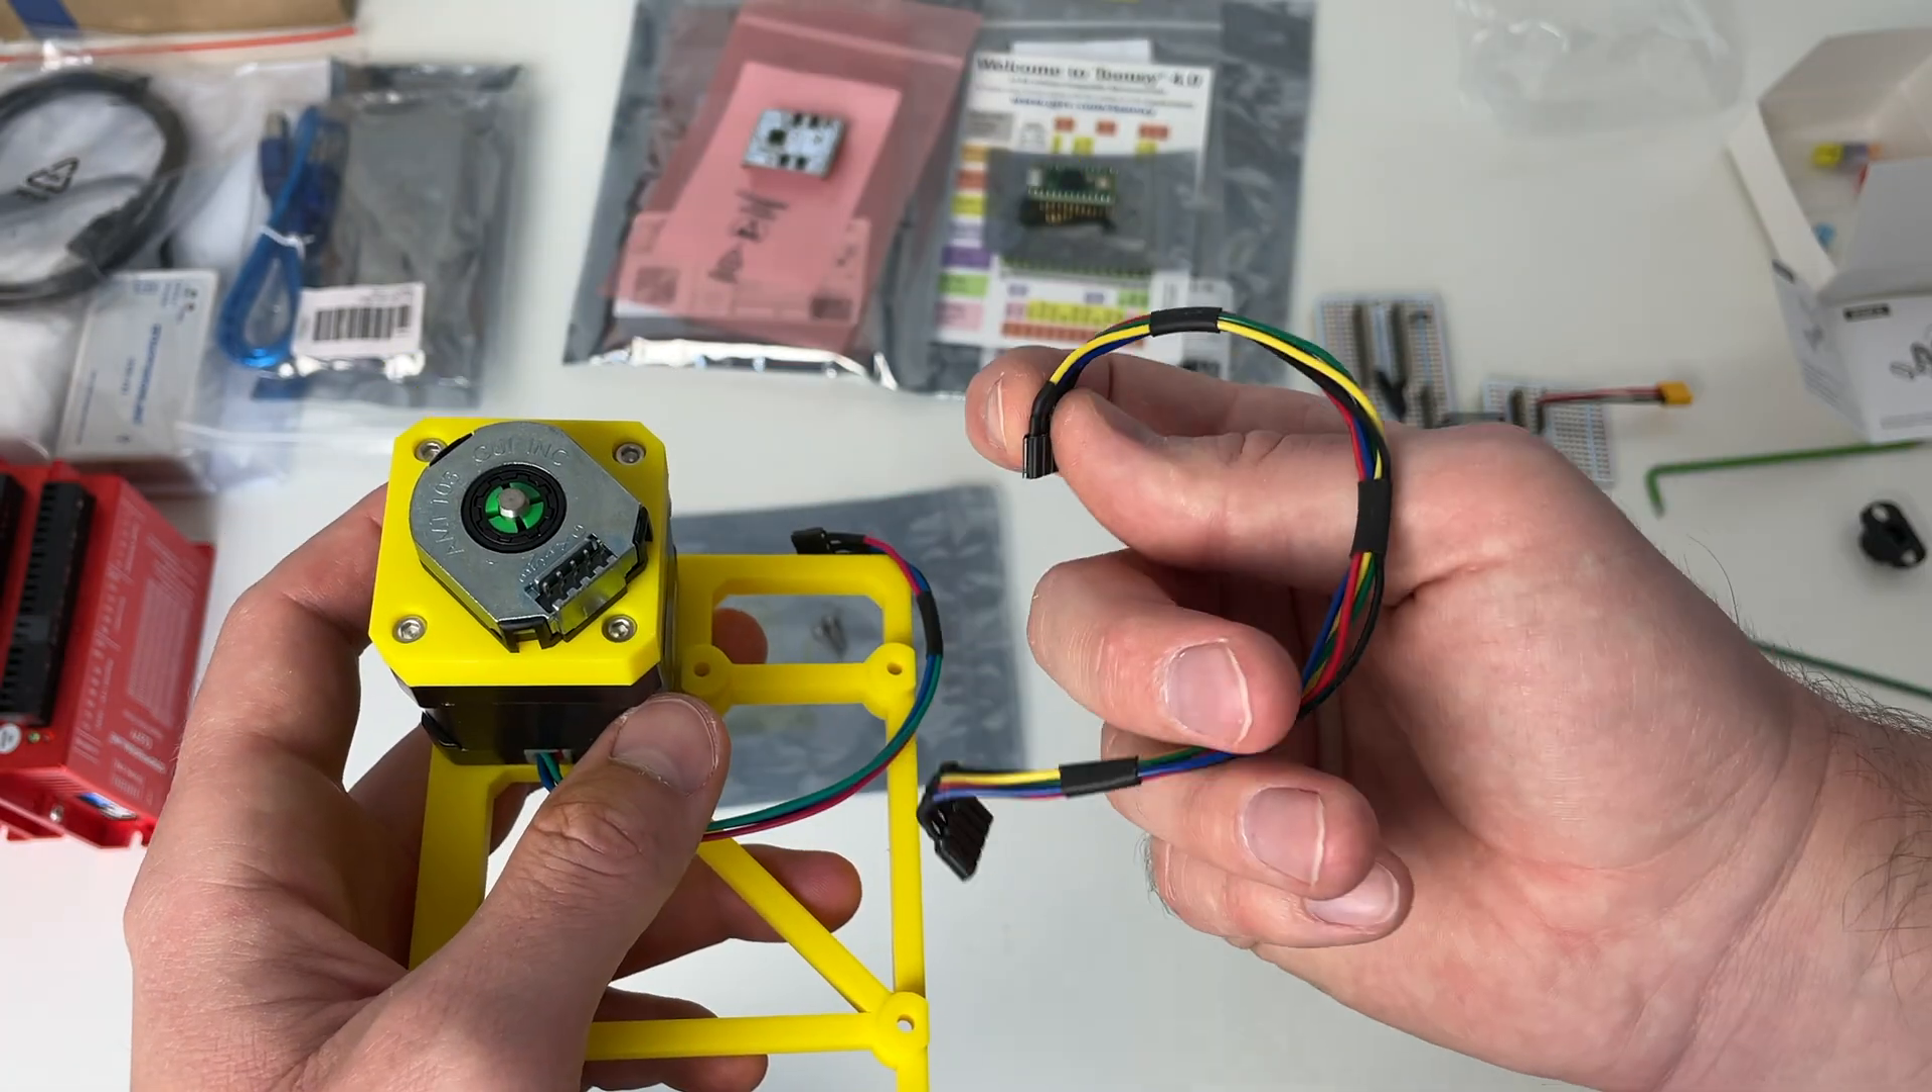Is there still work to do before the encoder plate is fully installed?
No.